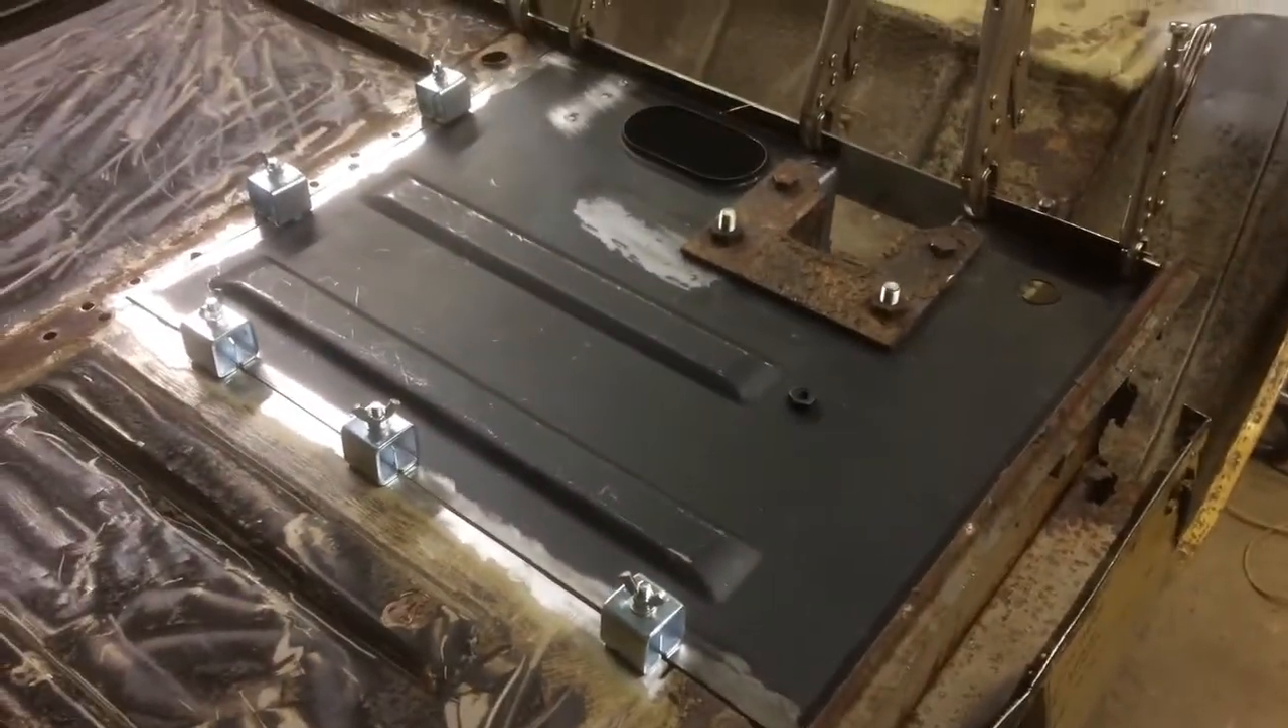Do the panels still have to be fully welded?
Yes.